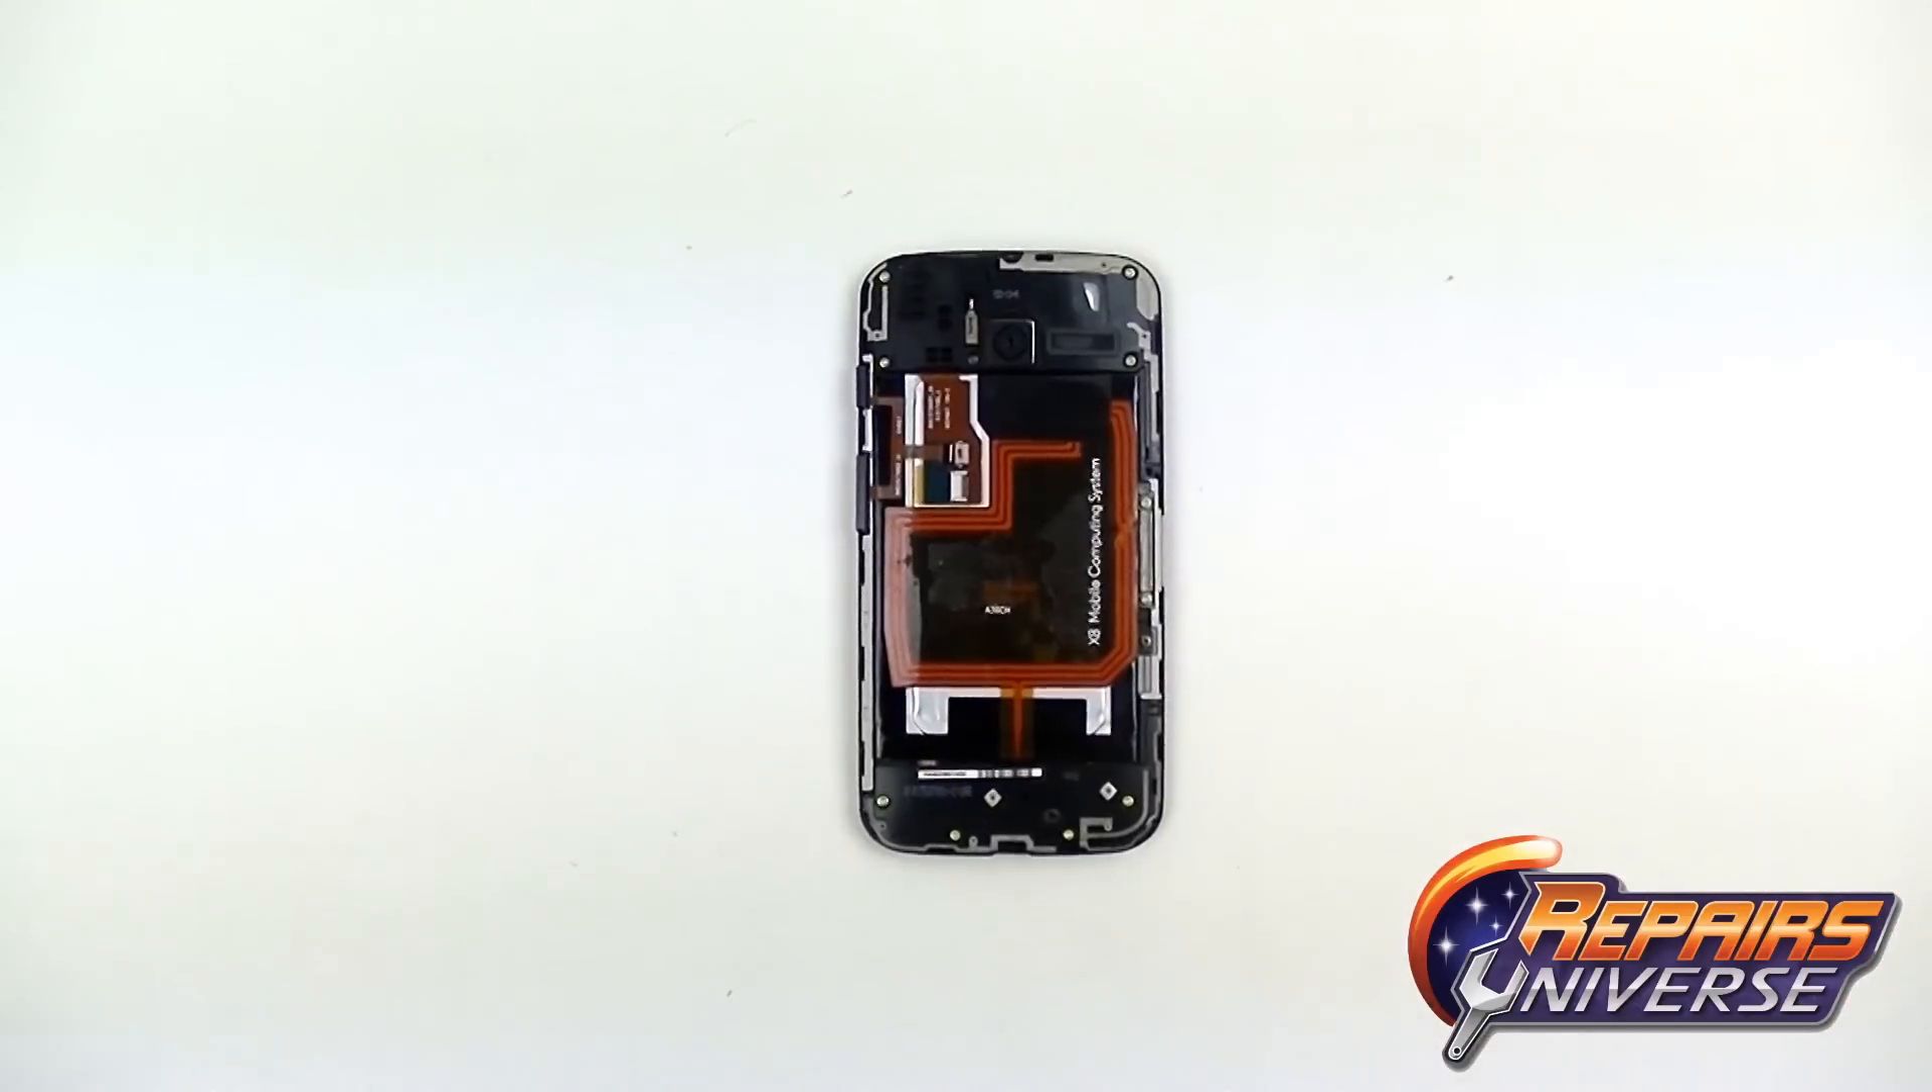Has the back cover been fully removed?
Yes.